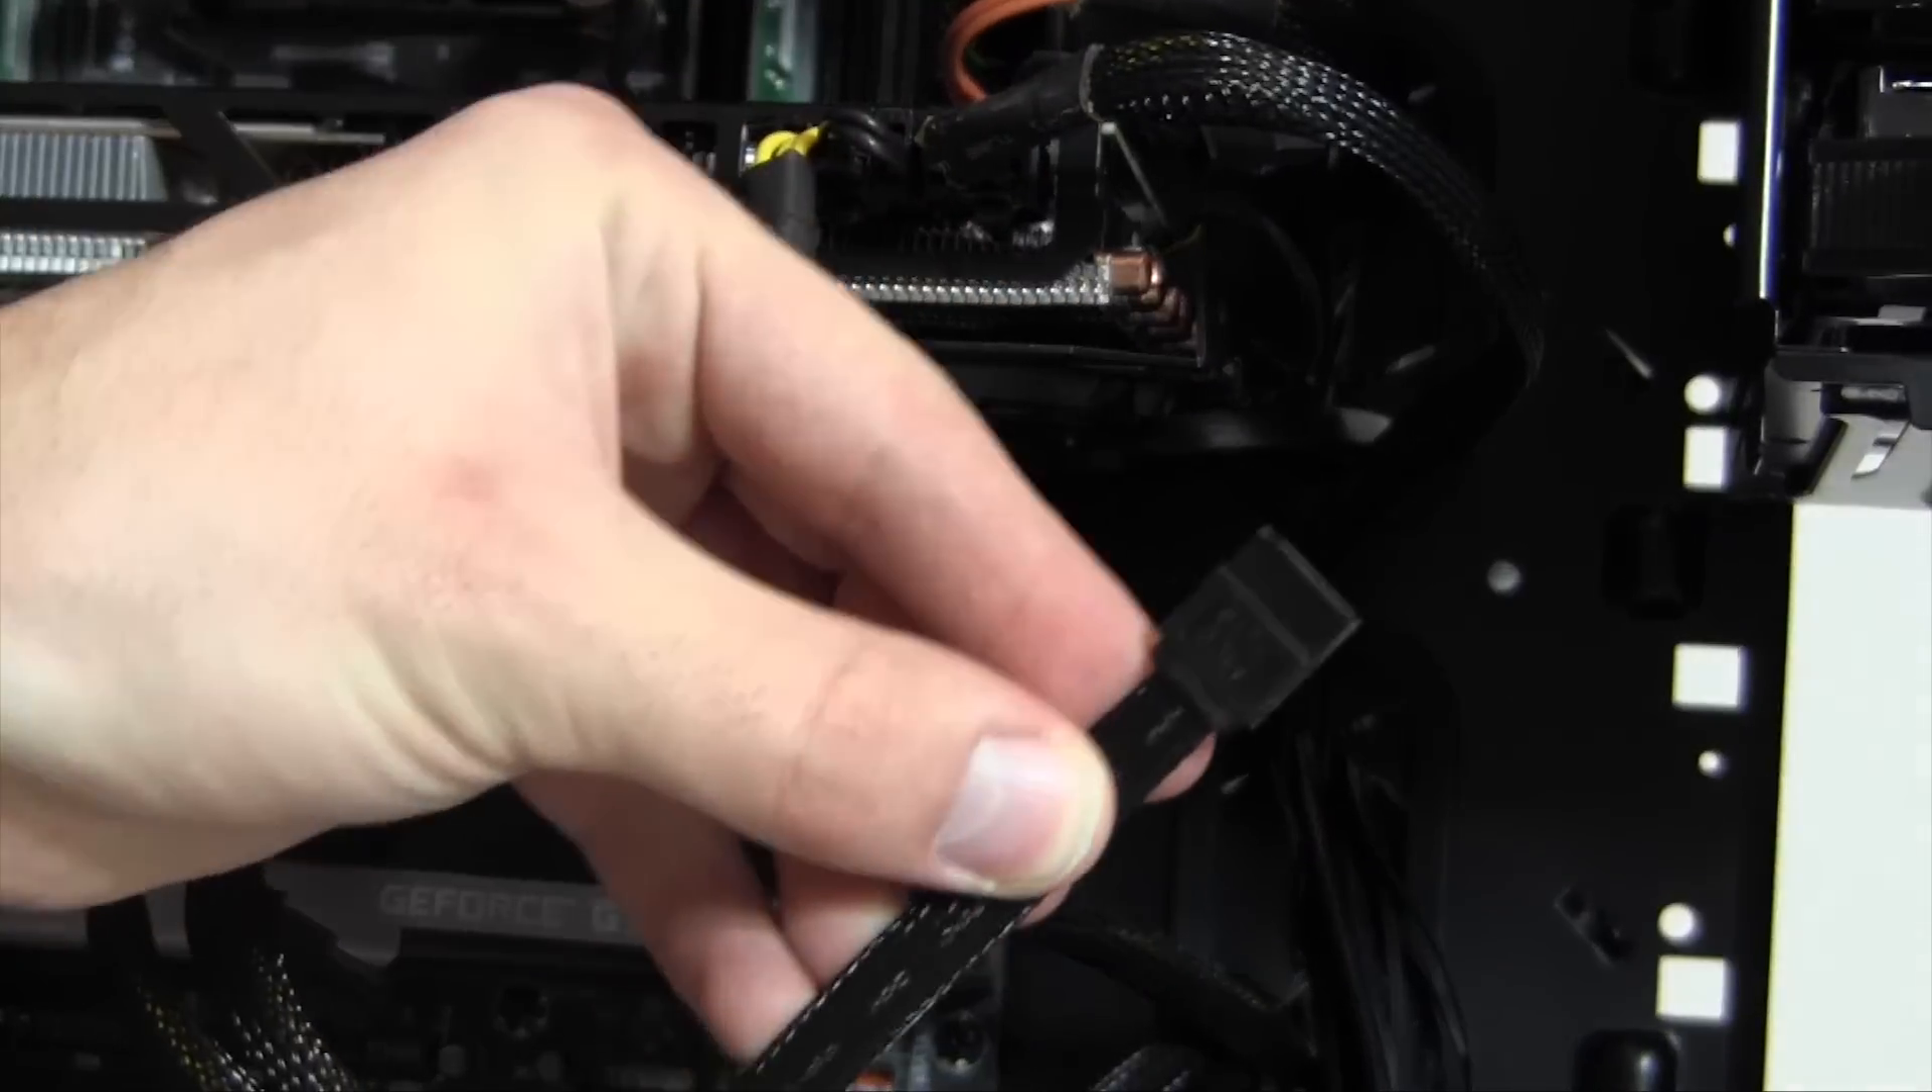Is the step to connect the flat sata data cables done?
No.